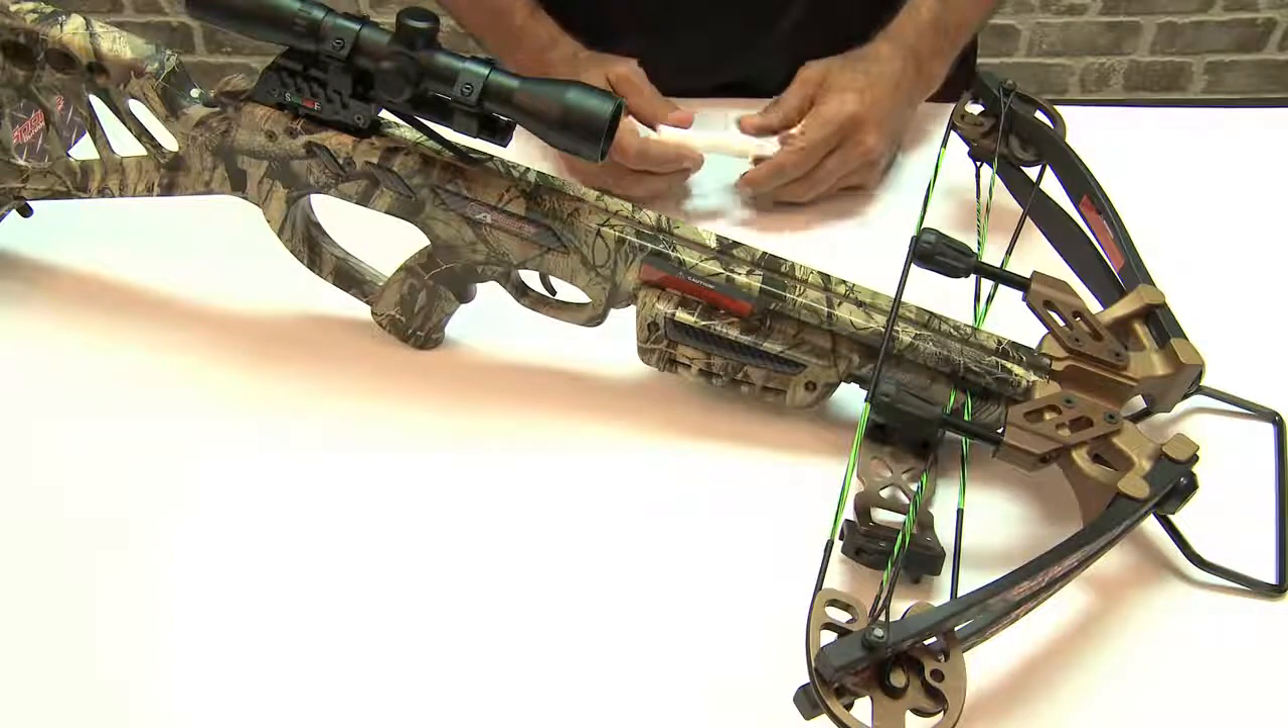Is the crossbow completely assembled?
Yes.